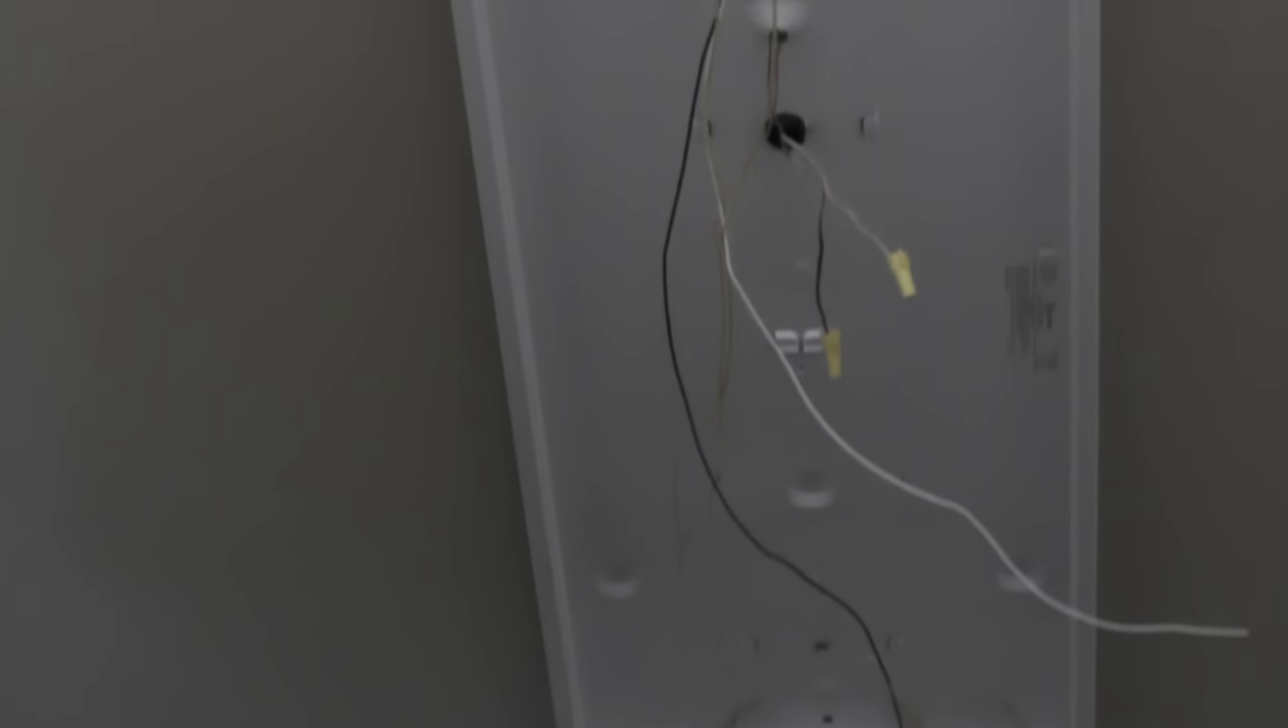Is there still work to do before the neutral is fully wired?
Yes.